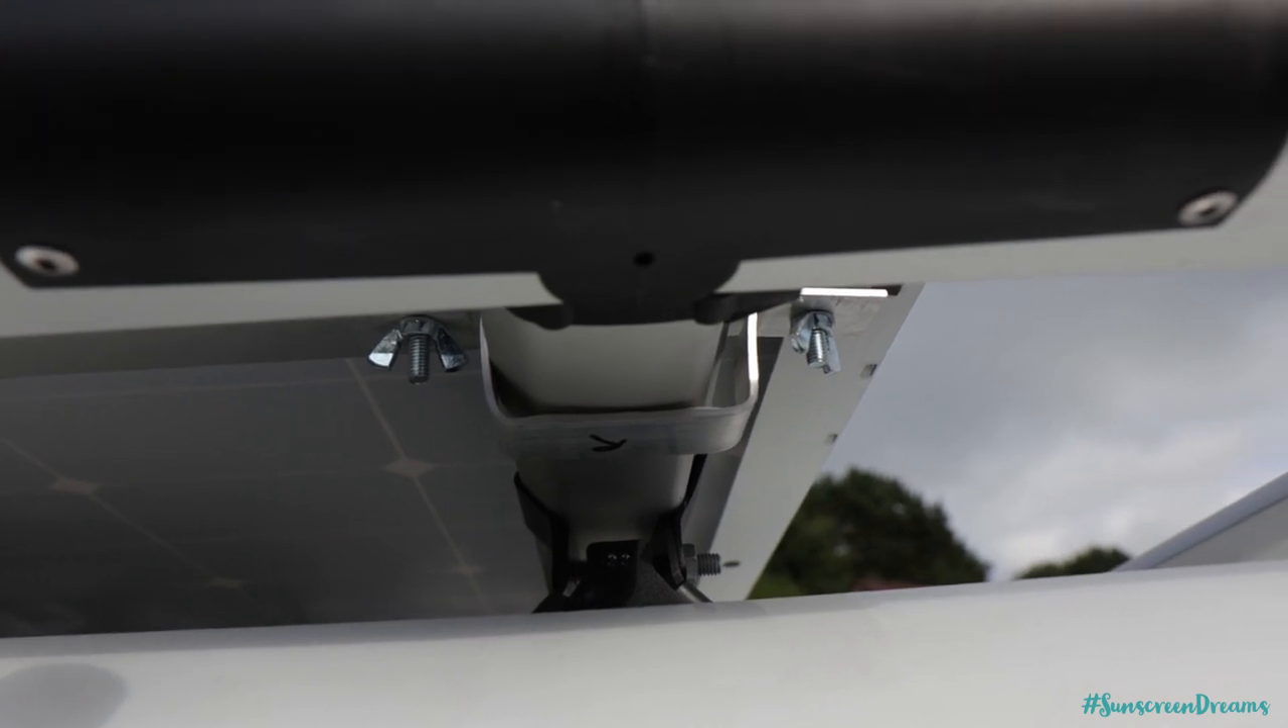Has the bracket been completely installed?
Yes.